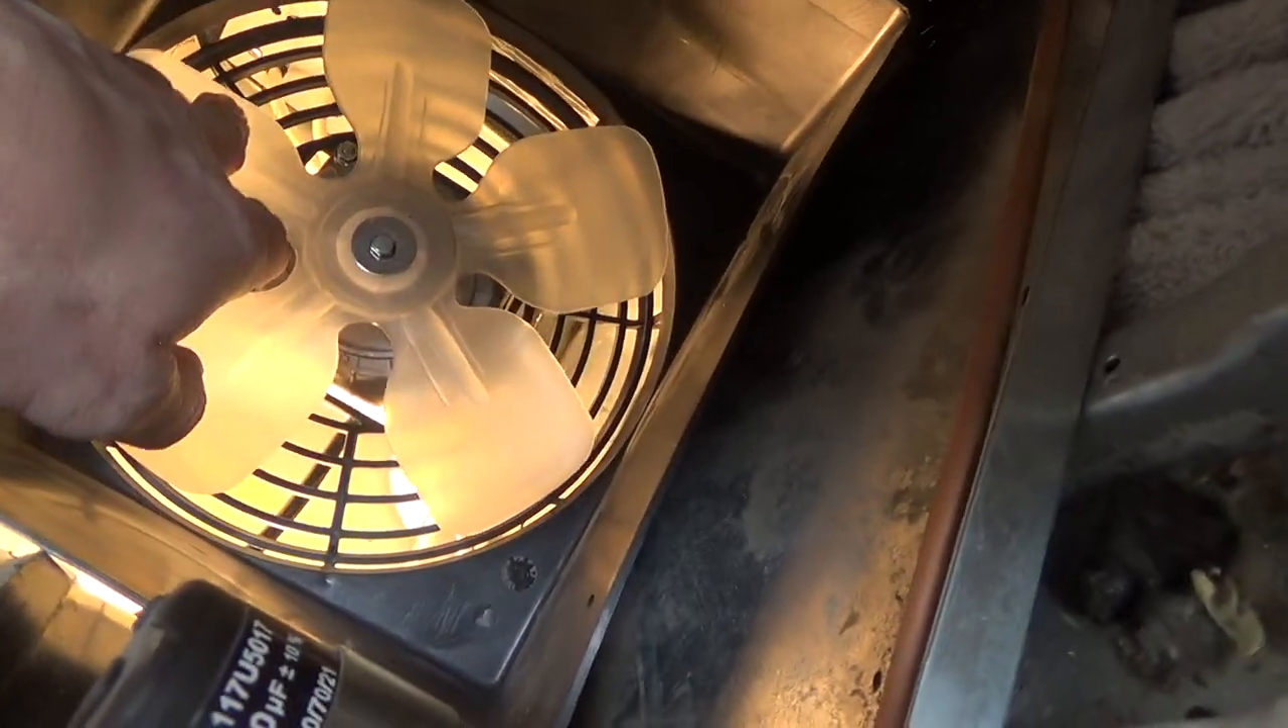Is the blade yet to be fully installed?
No.